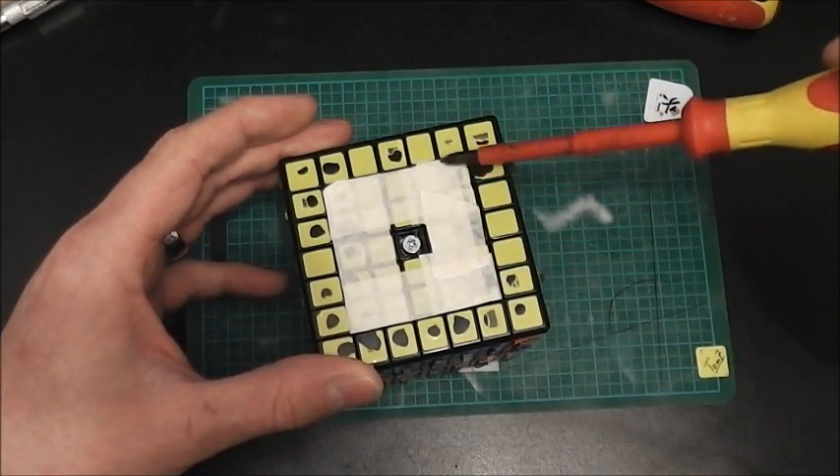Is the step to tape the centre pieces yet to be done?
No.